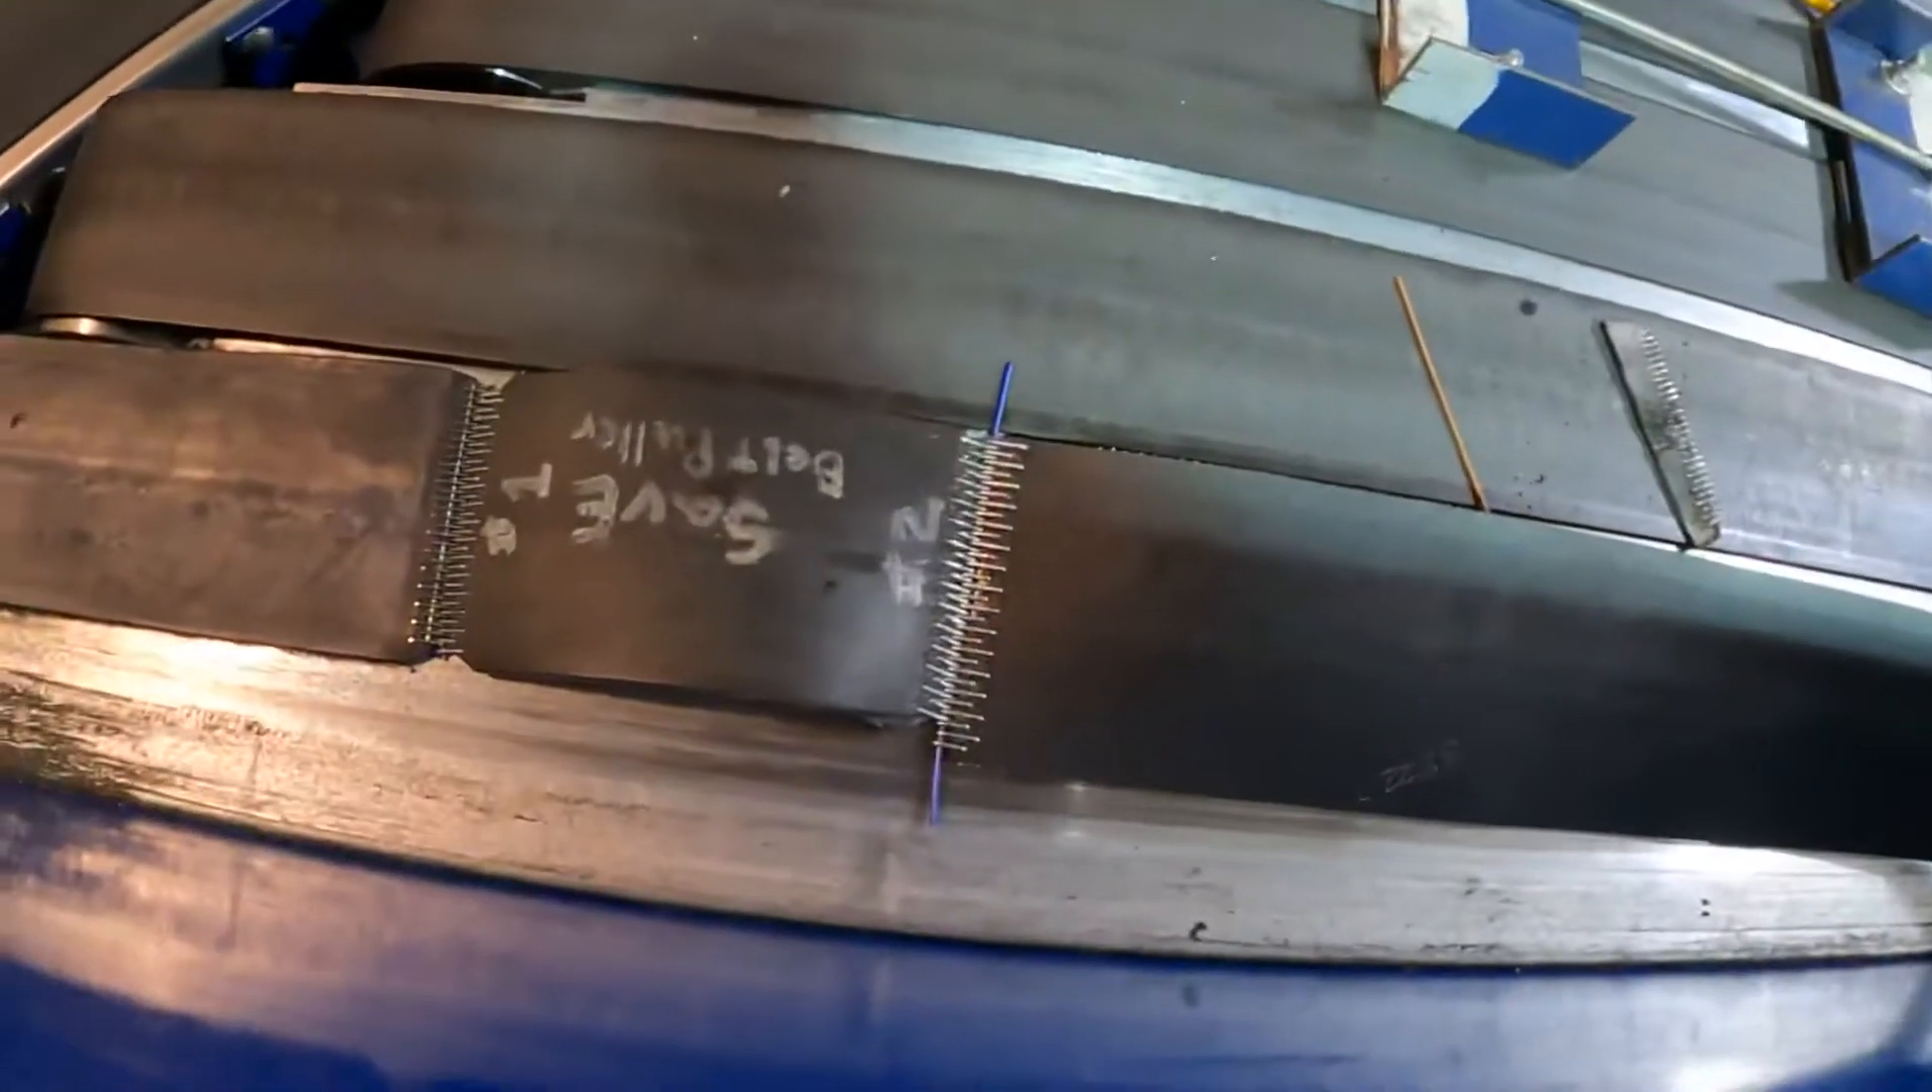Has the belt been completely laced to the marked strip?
Yes.